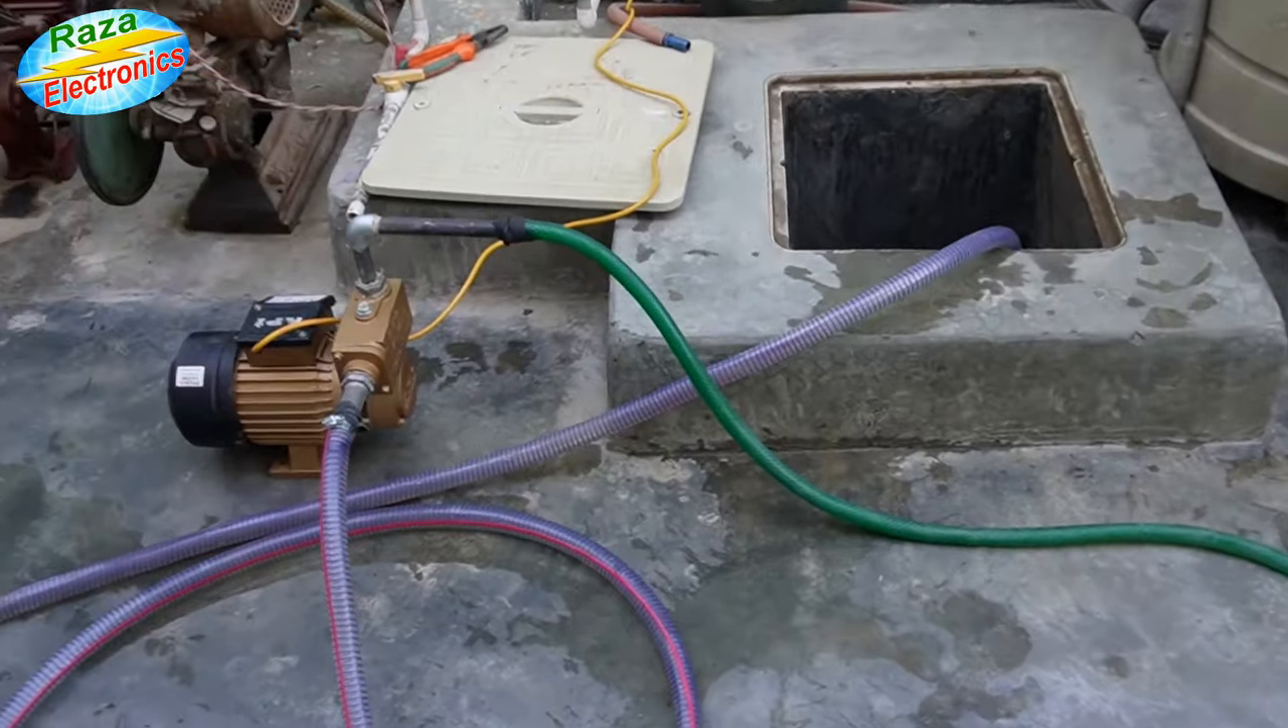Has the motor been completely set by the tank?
Yes.